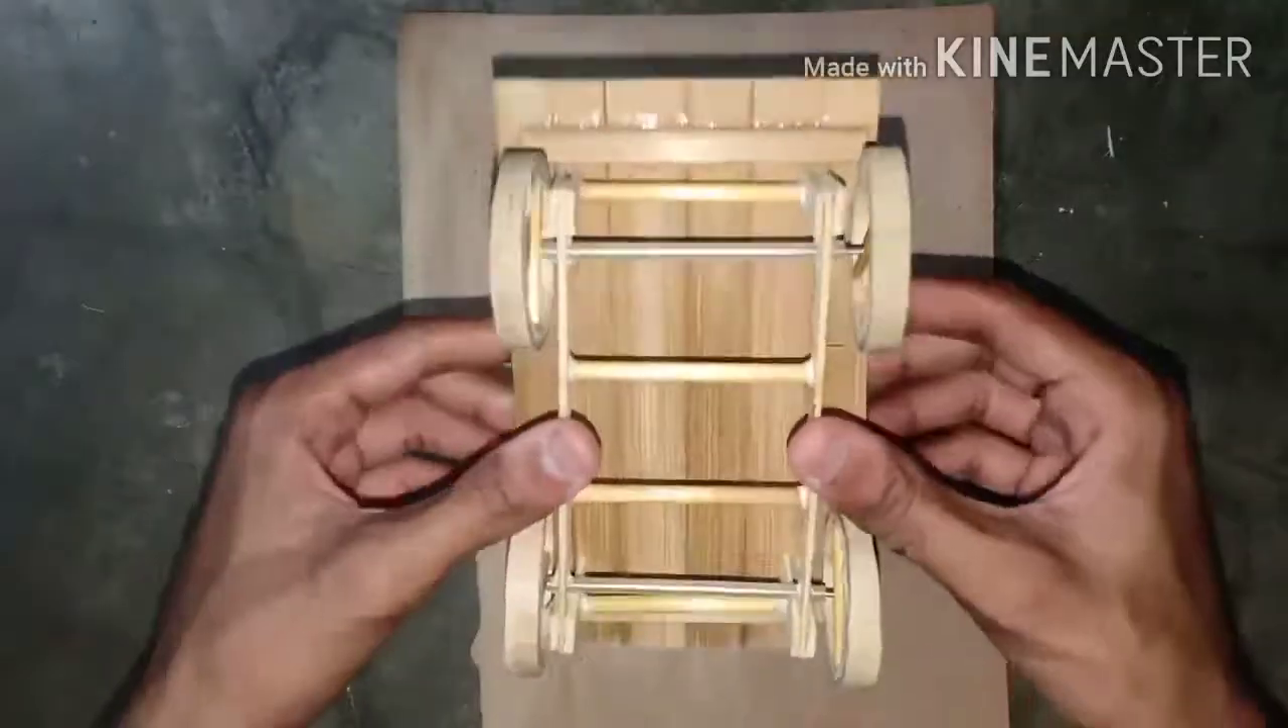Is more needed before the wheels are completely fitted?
No.